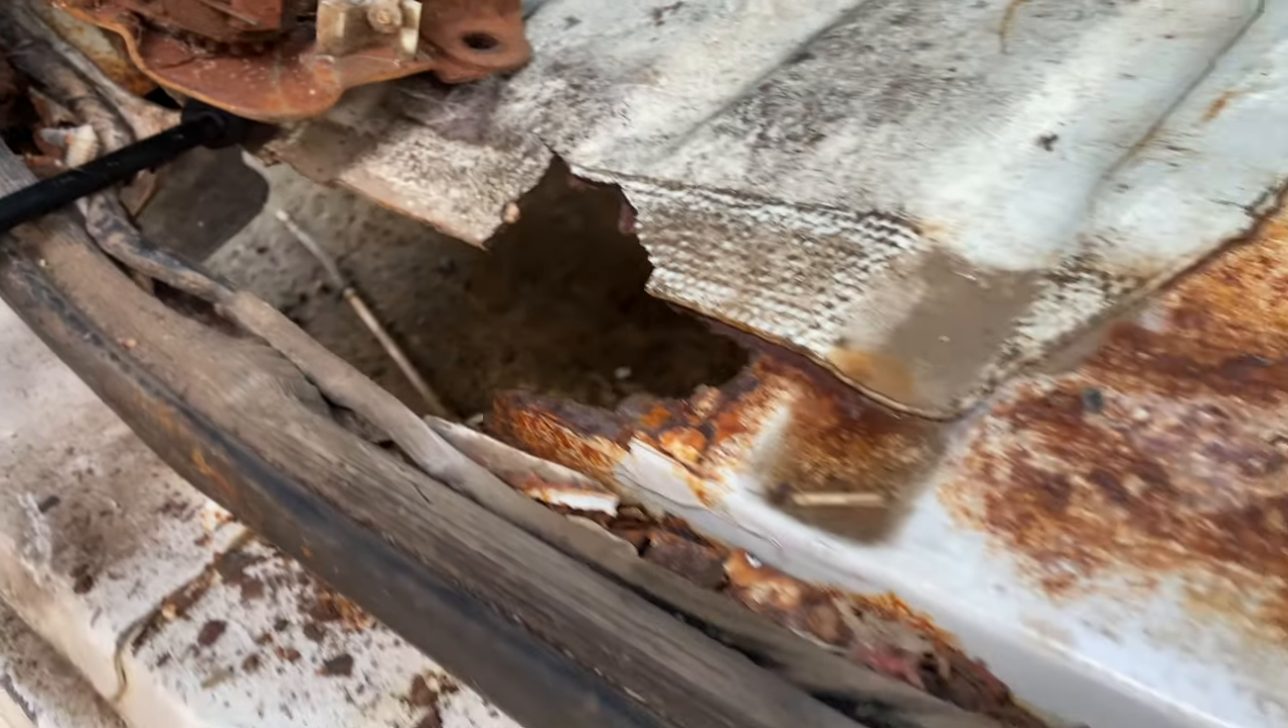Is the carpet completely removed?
Yes.